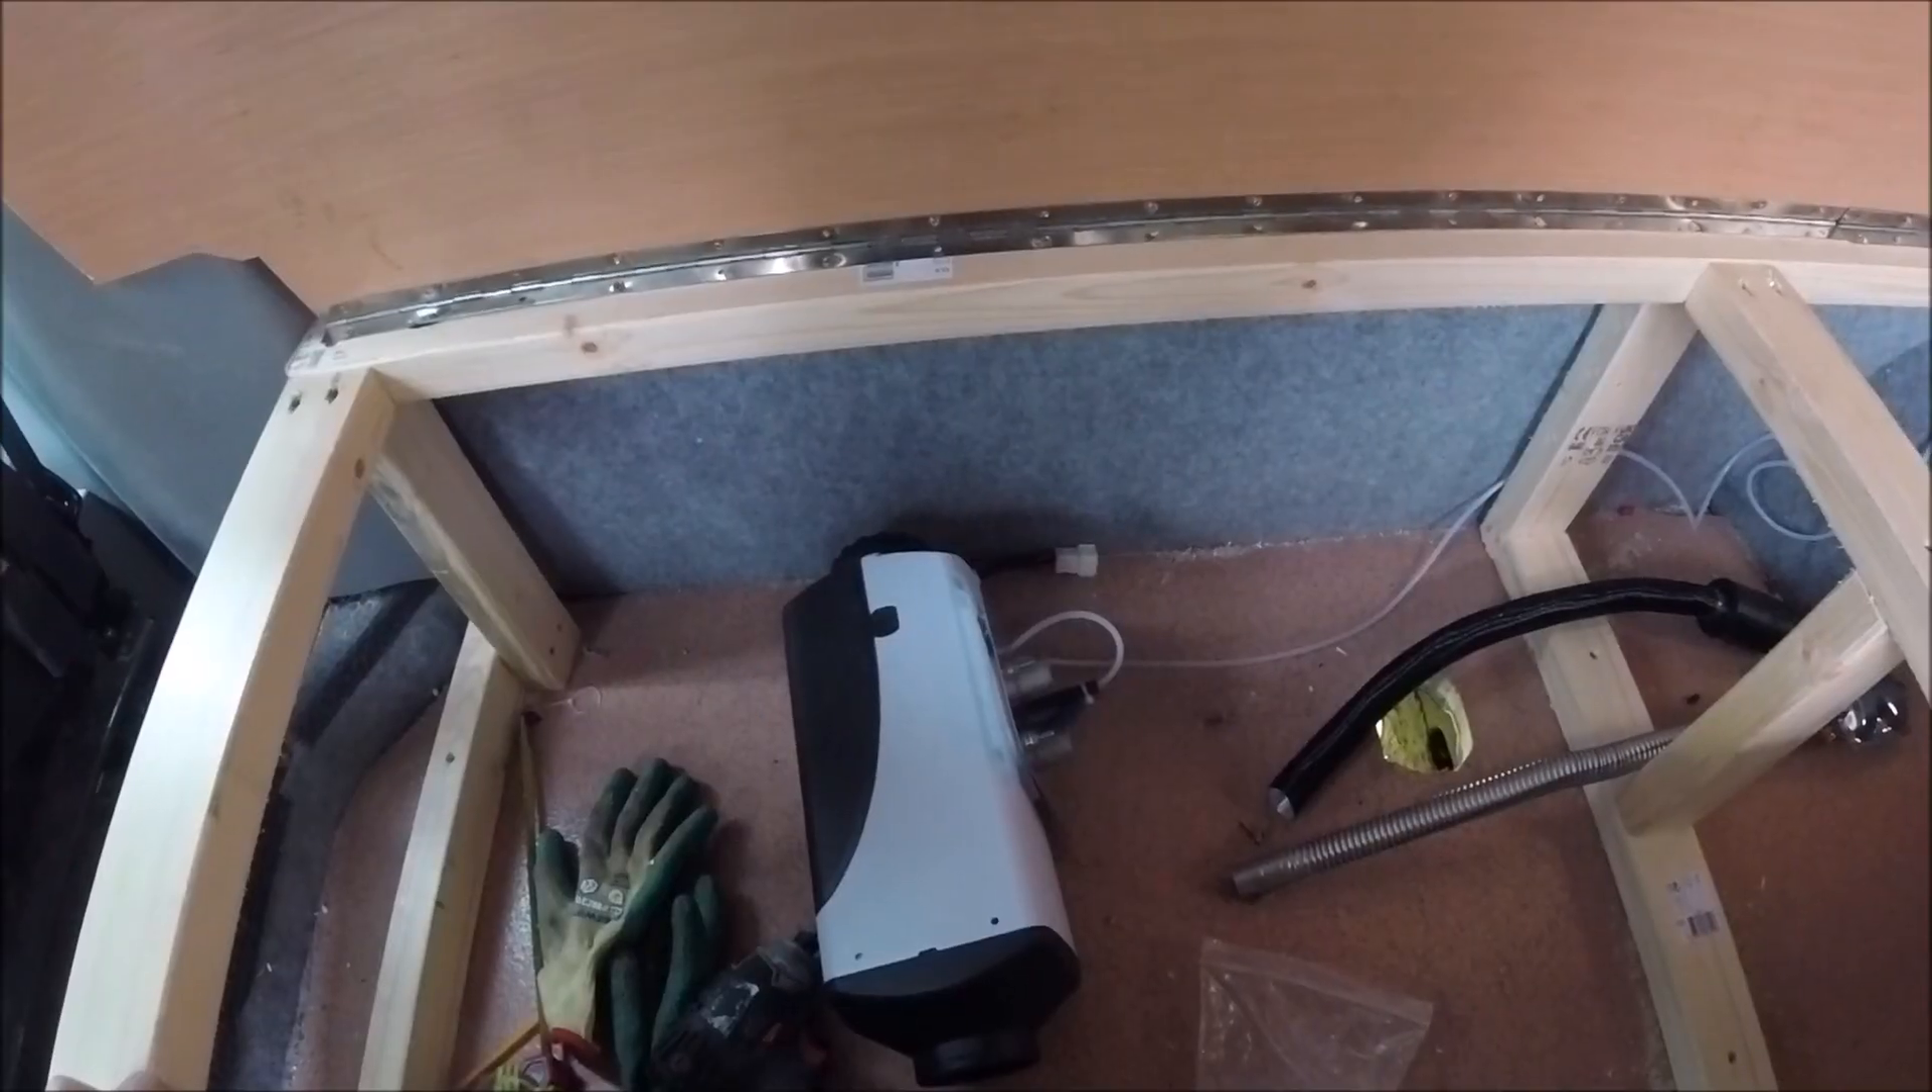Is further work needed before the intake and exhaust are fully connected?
Yes.